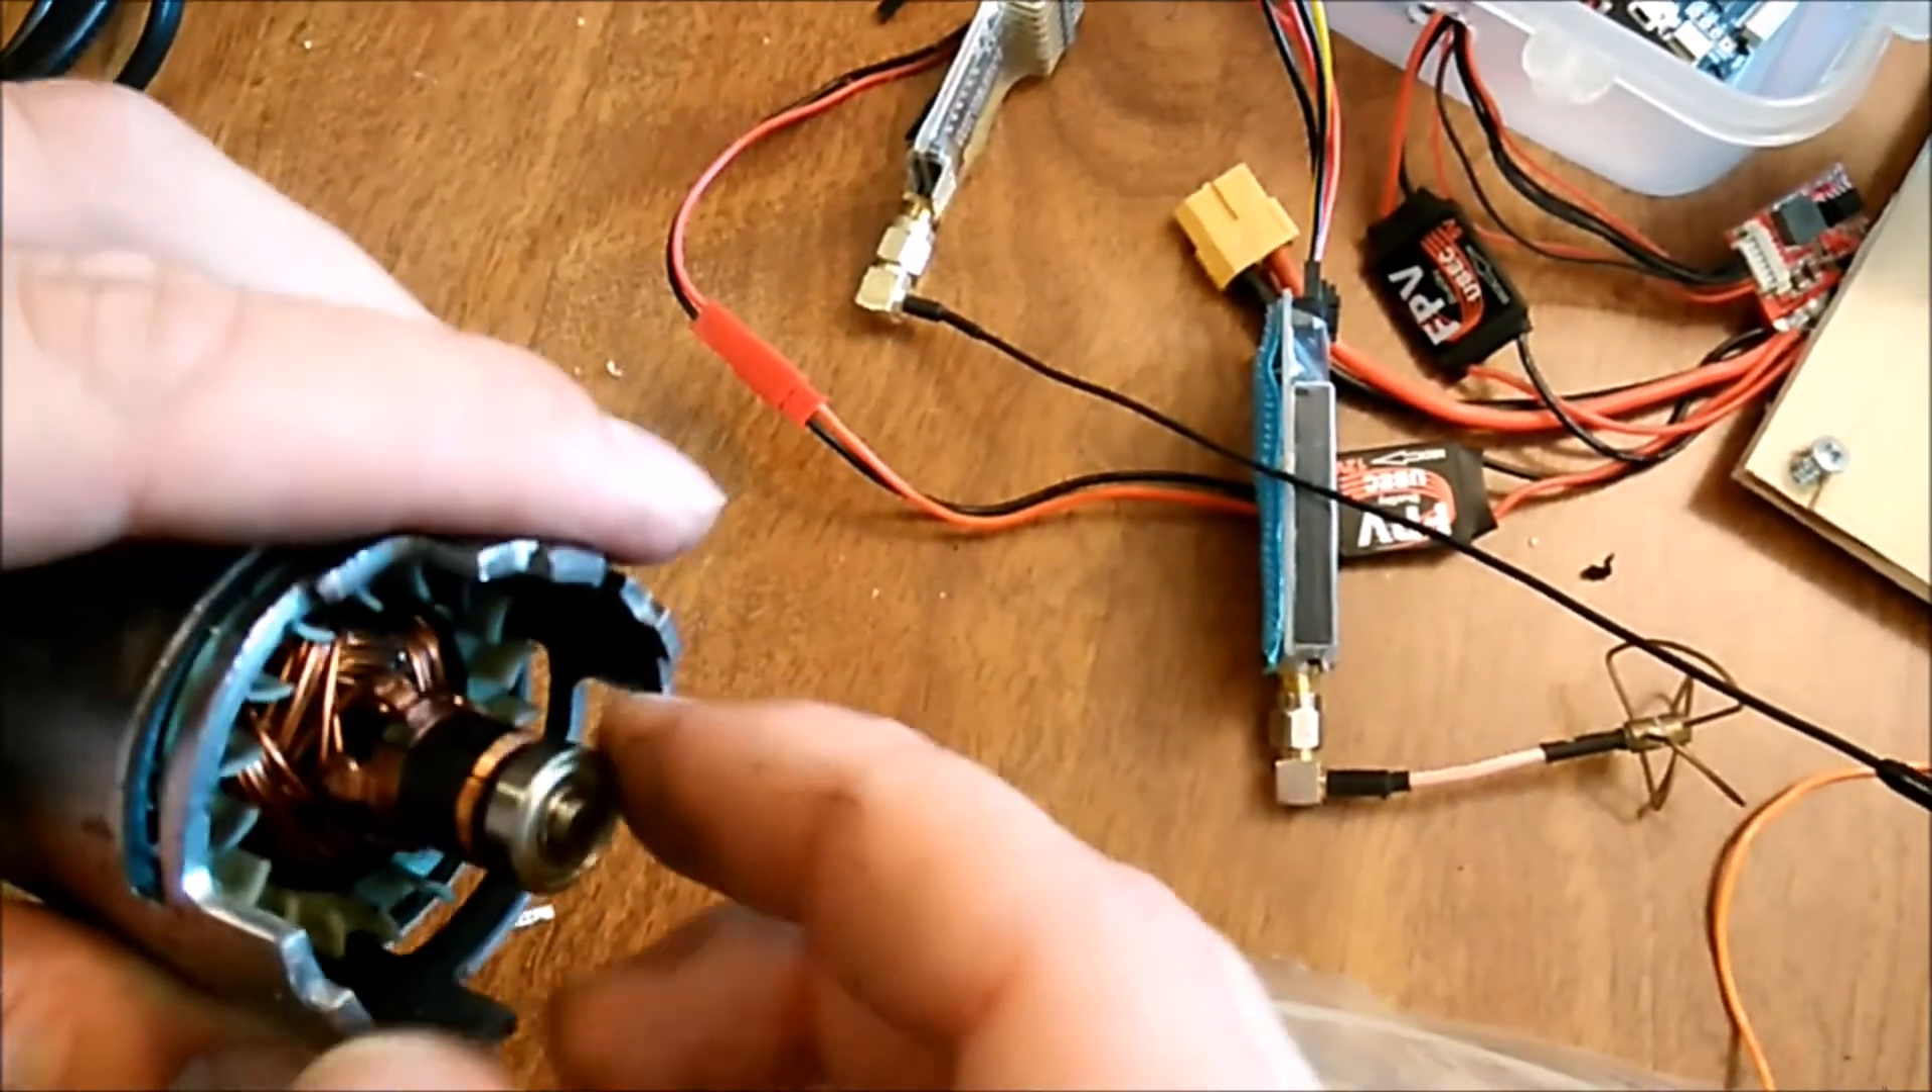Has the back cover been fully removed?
Yes.